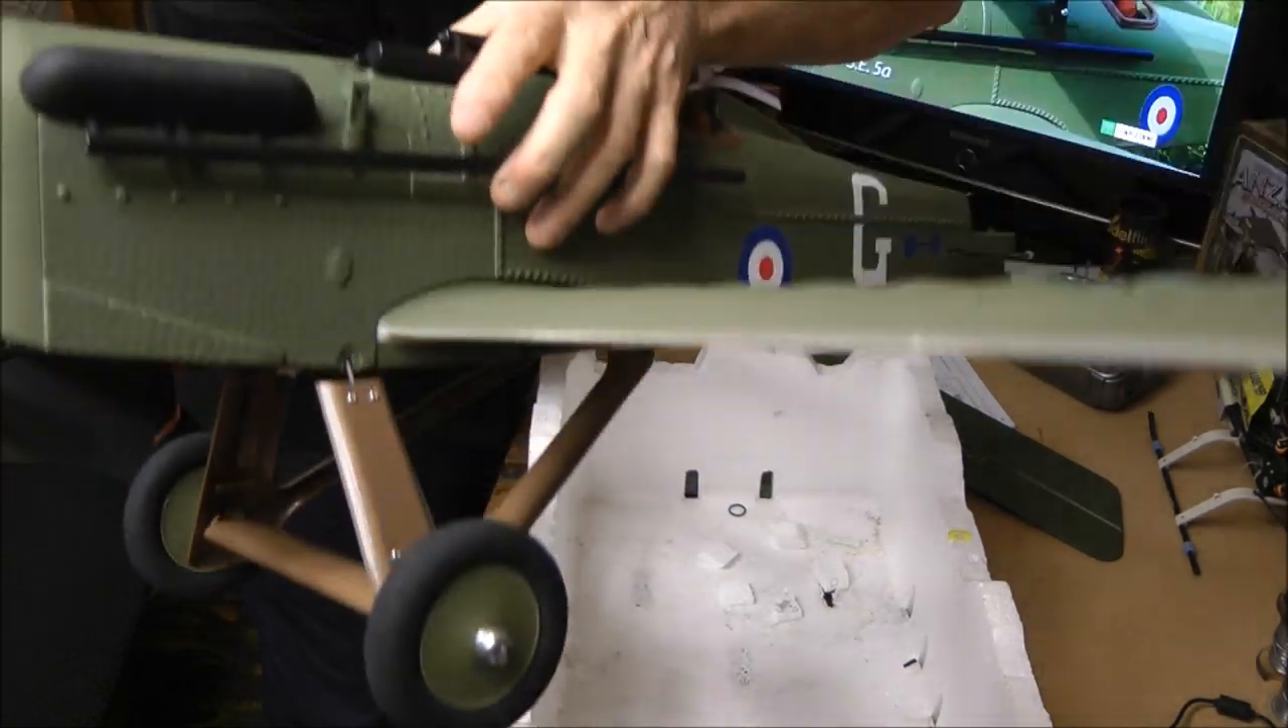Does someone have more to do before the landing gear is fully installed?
No.